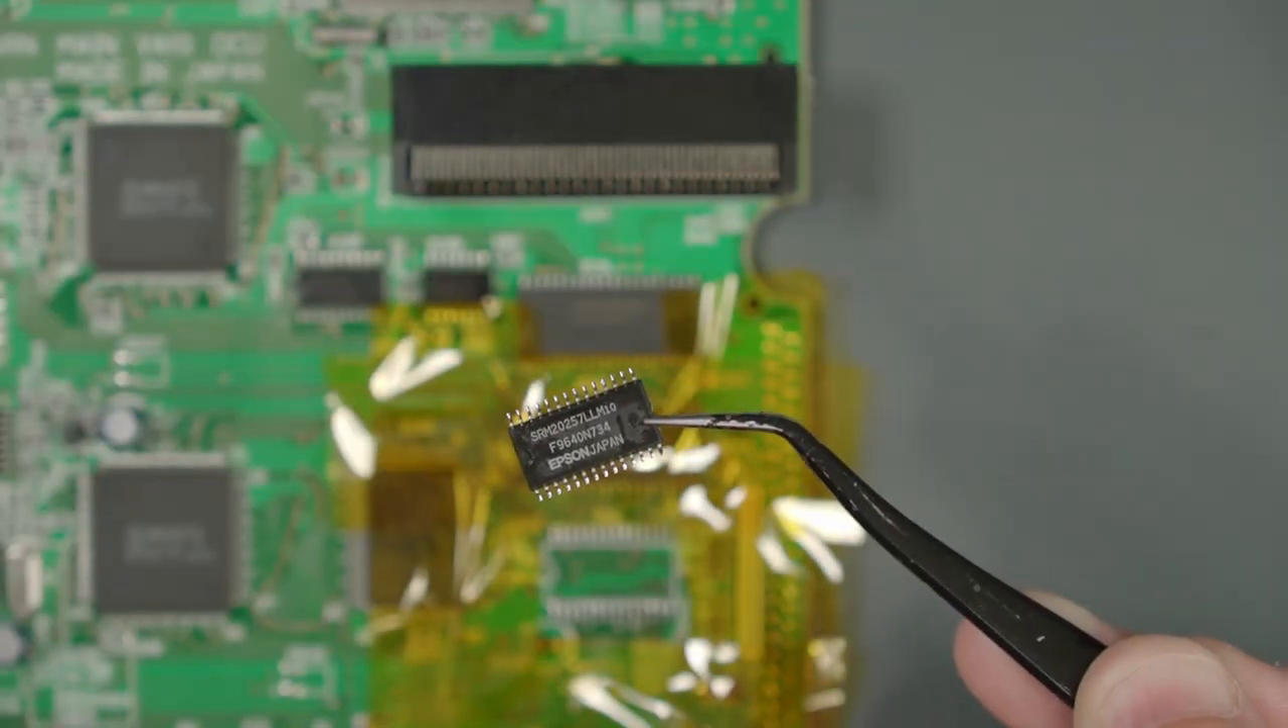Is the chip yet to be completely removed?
No.